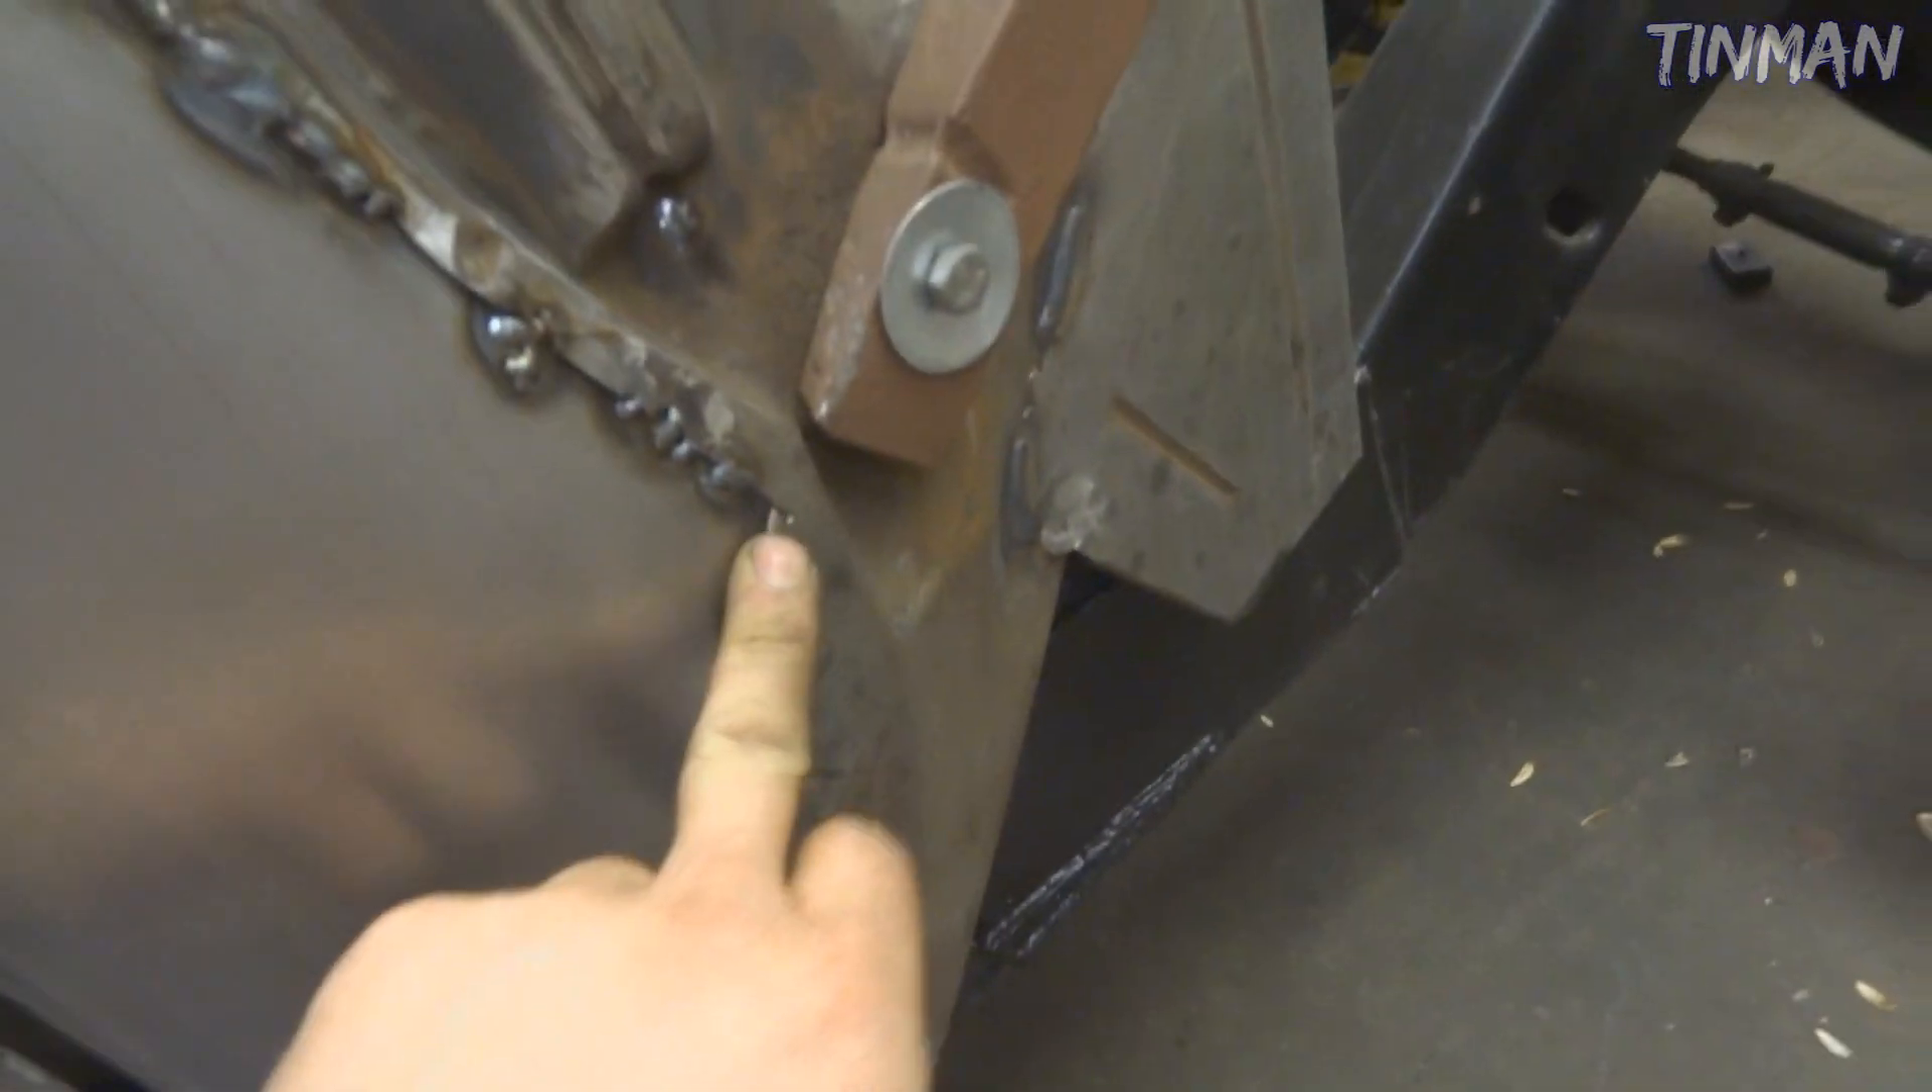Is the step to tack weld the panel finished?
Yes.